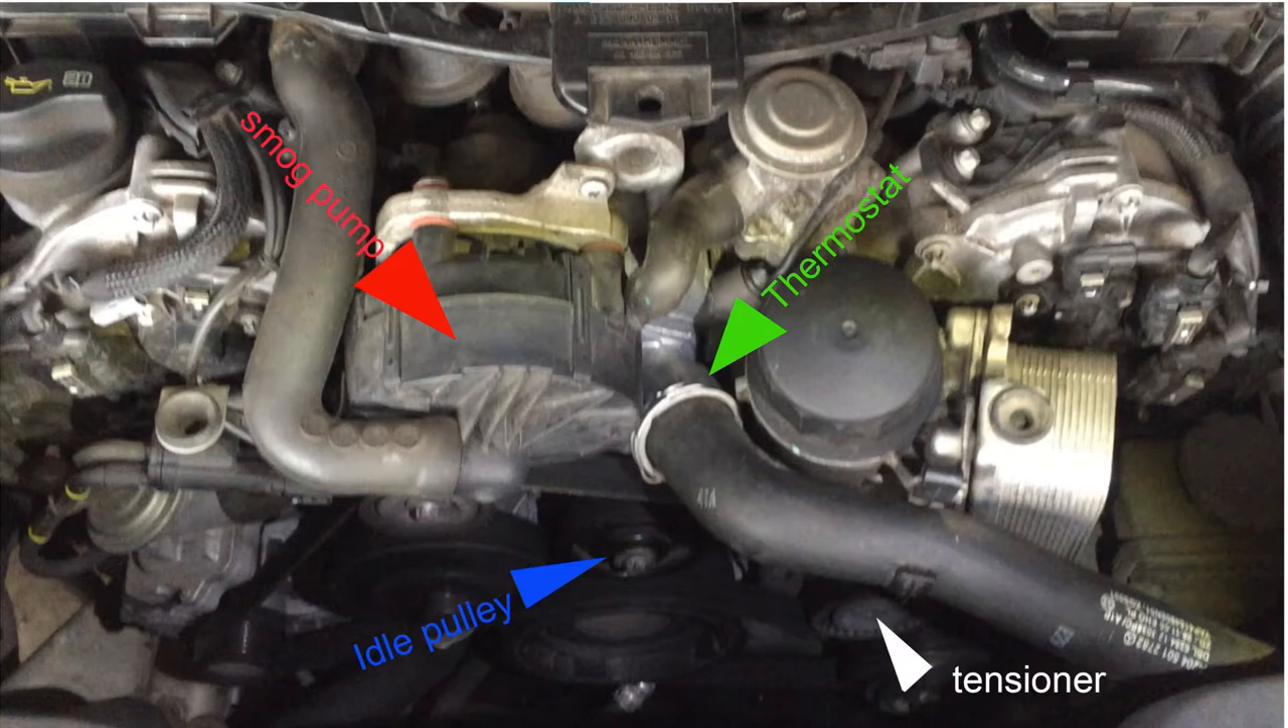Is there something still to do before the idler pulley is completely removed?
Yes.